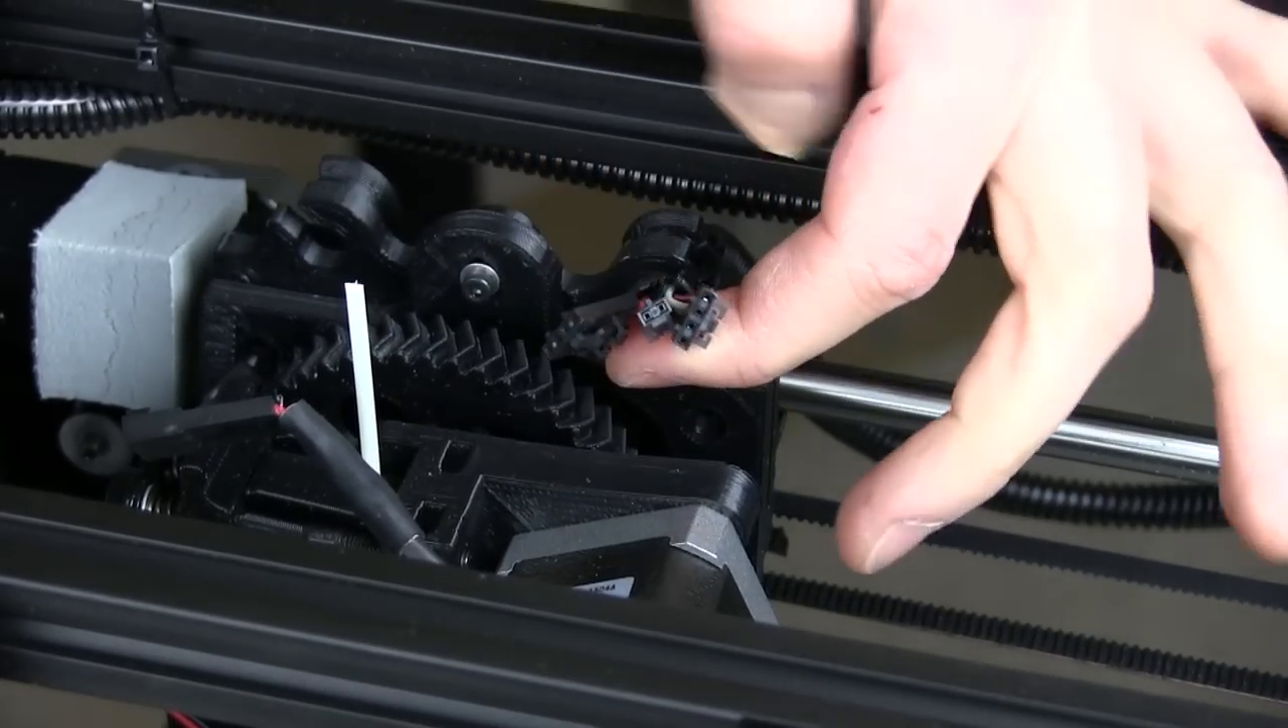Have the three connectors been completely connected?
No.